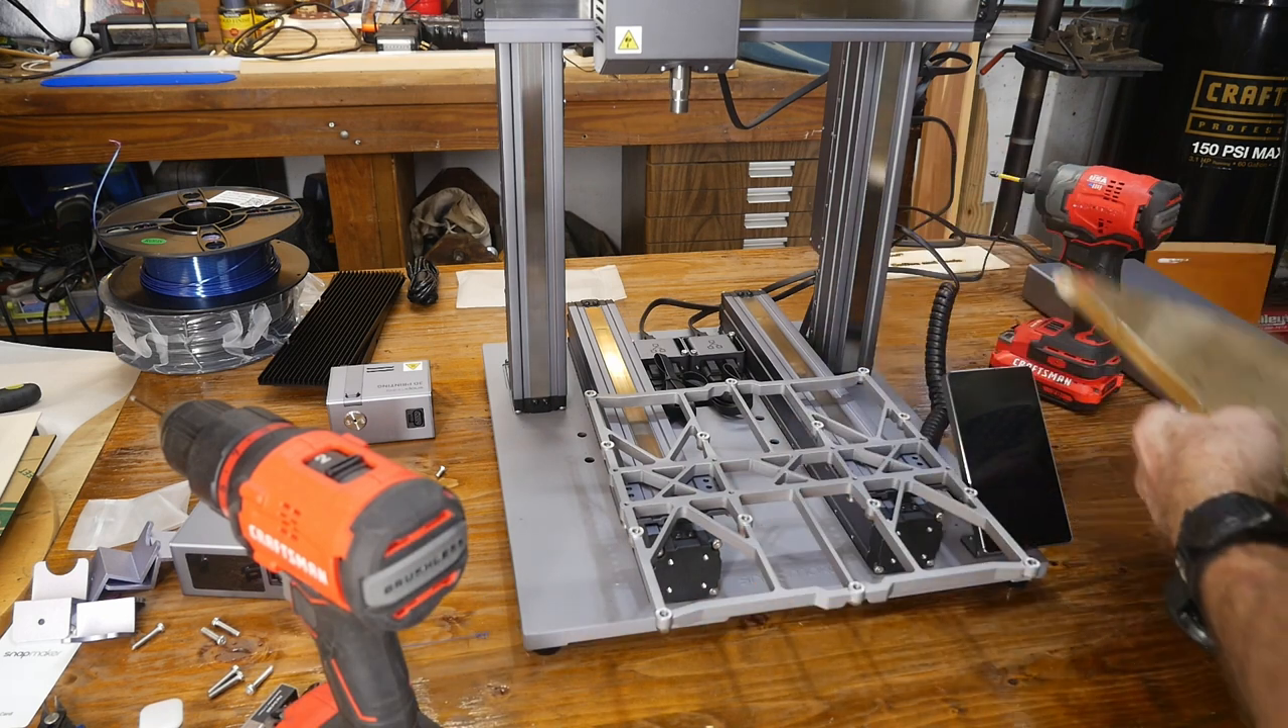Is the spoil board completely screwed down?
No.